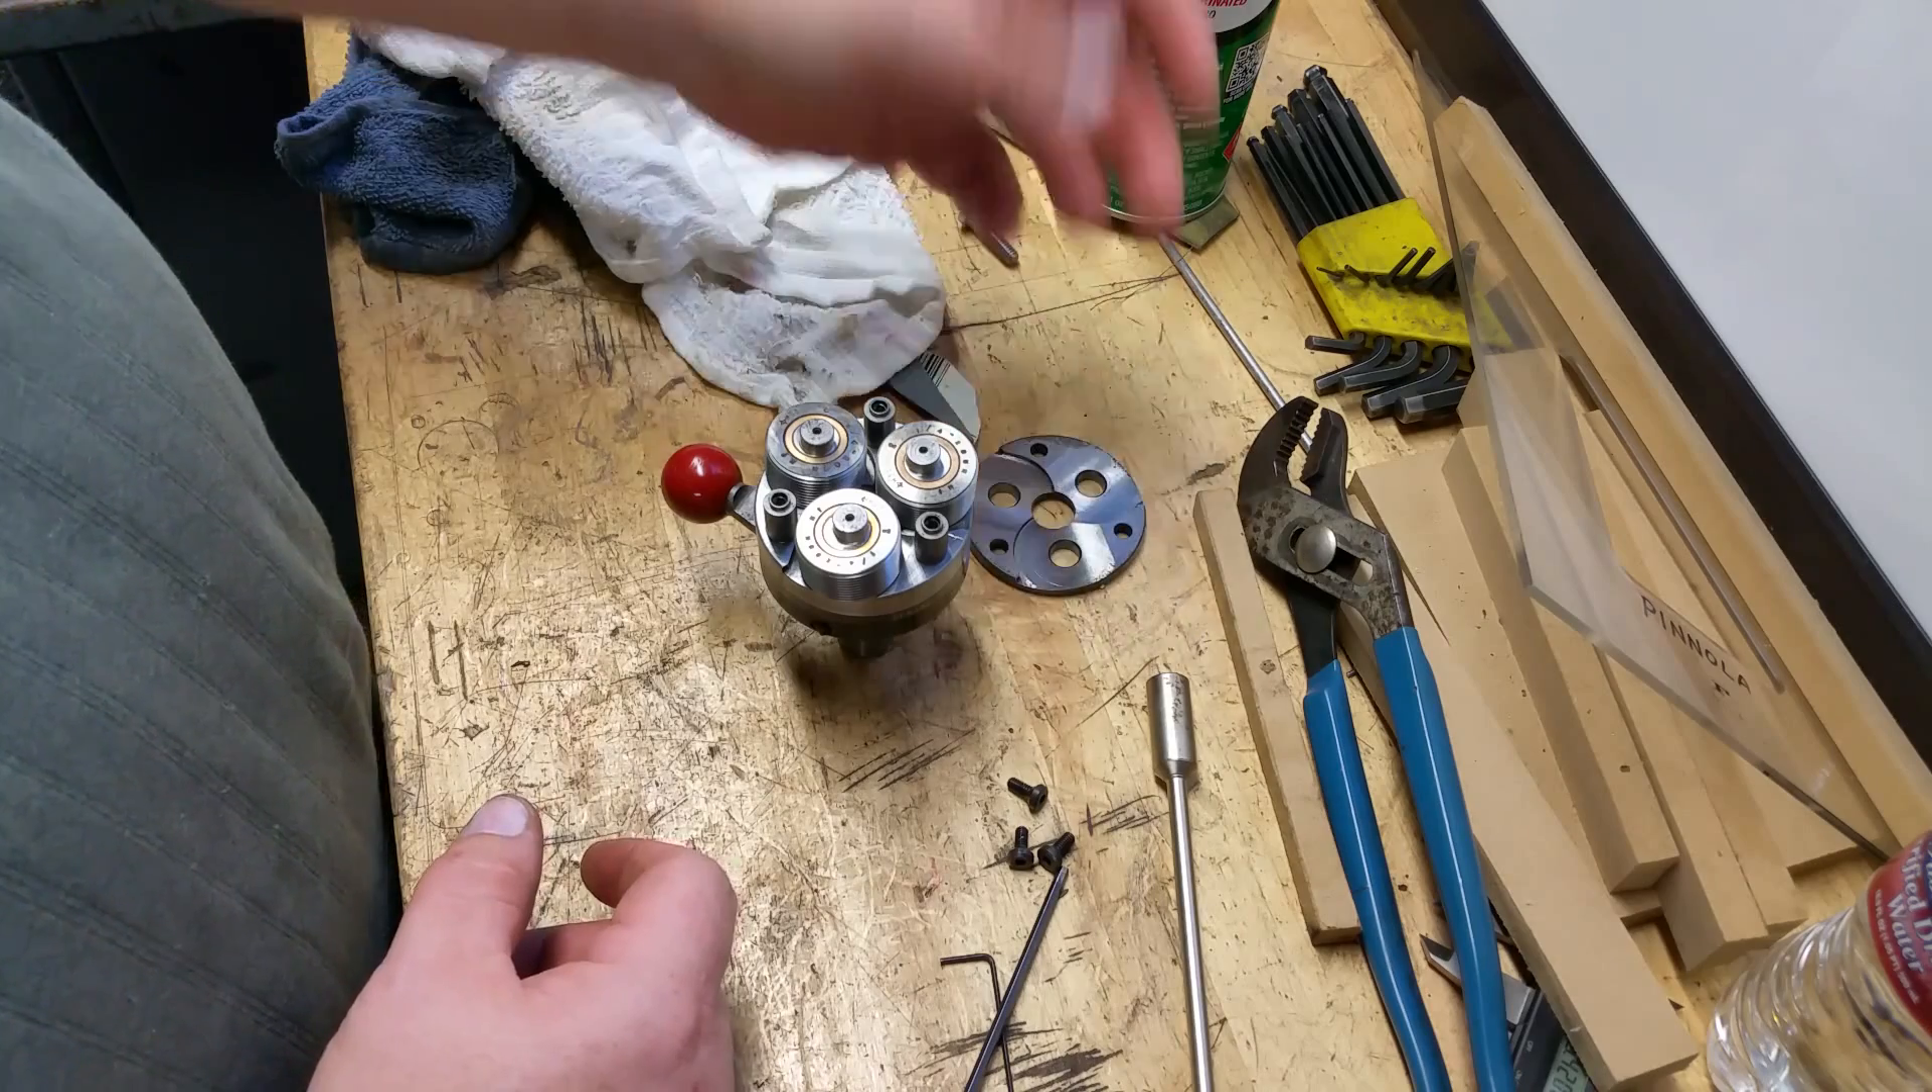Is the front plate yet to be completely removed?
No.